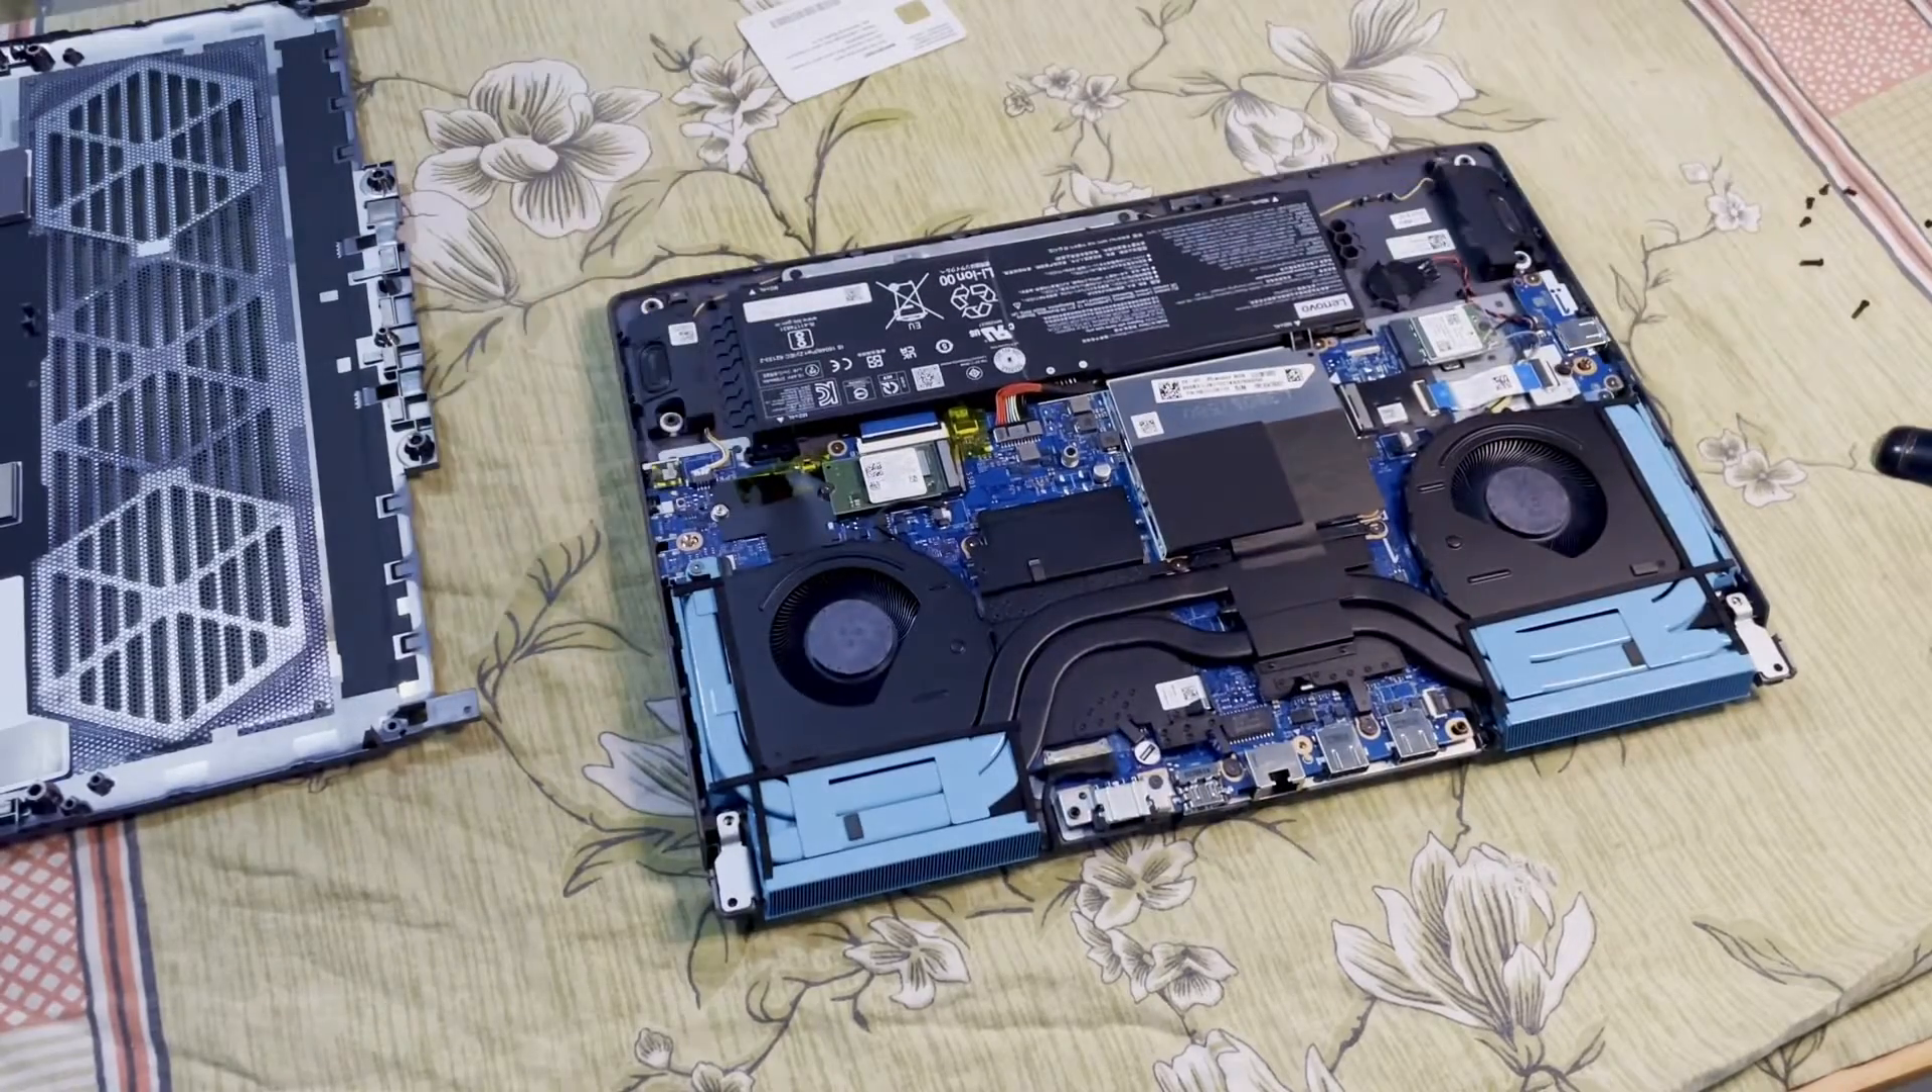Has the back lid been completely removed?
Yes.